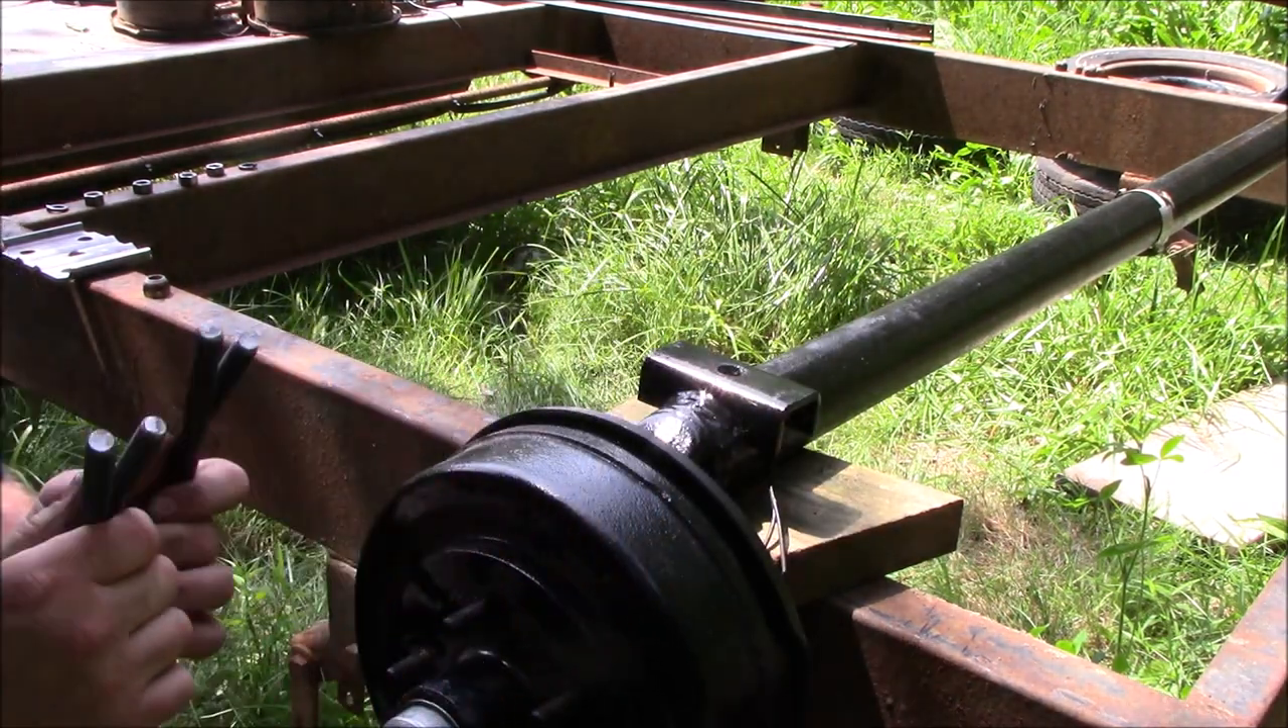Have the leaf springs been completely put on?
No.